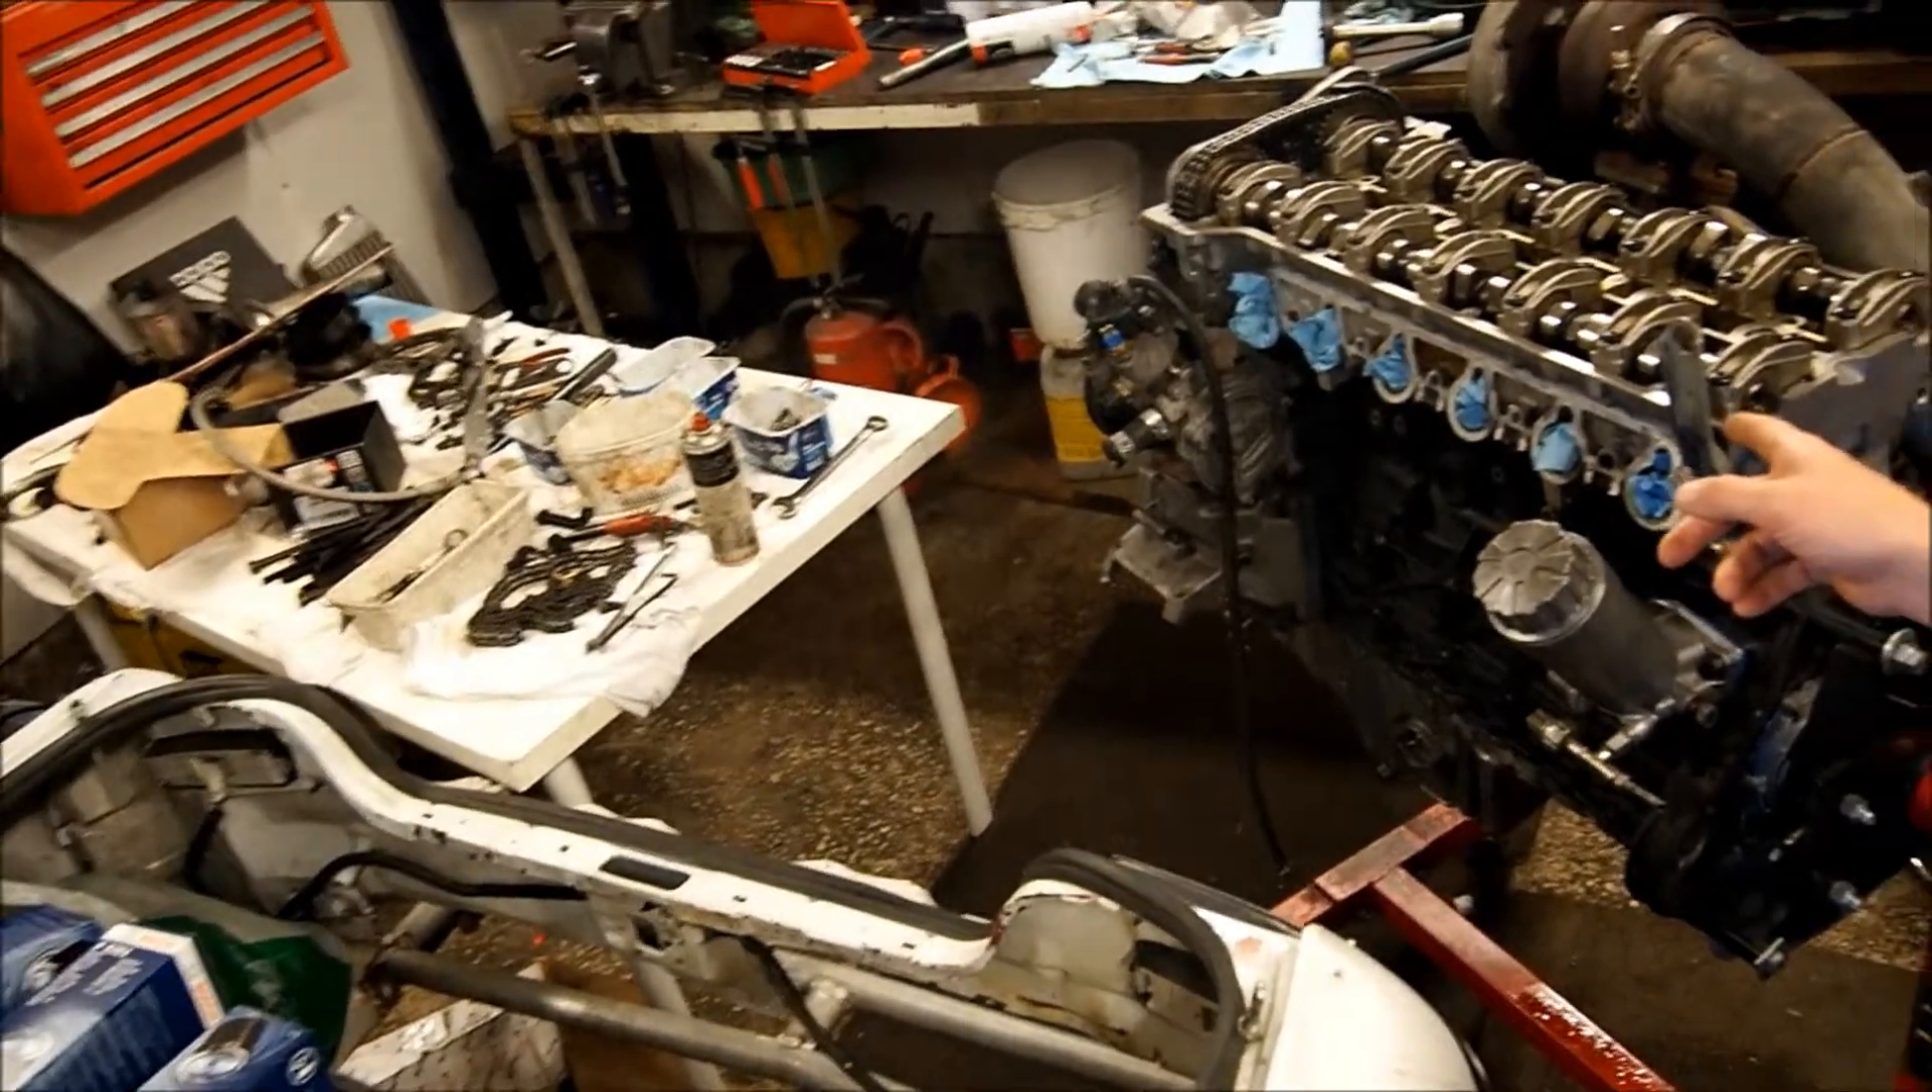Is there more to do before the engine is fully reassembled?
Yes.